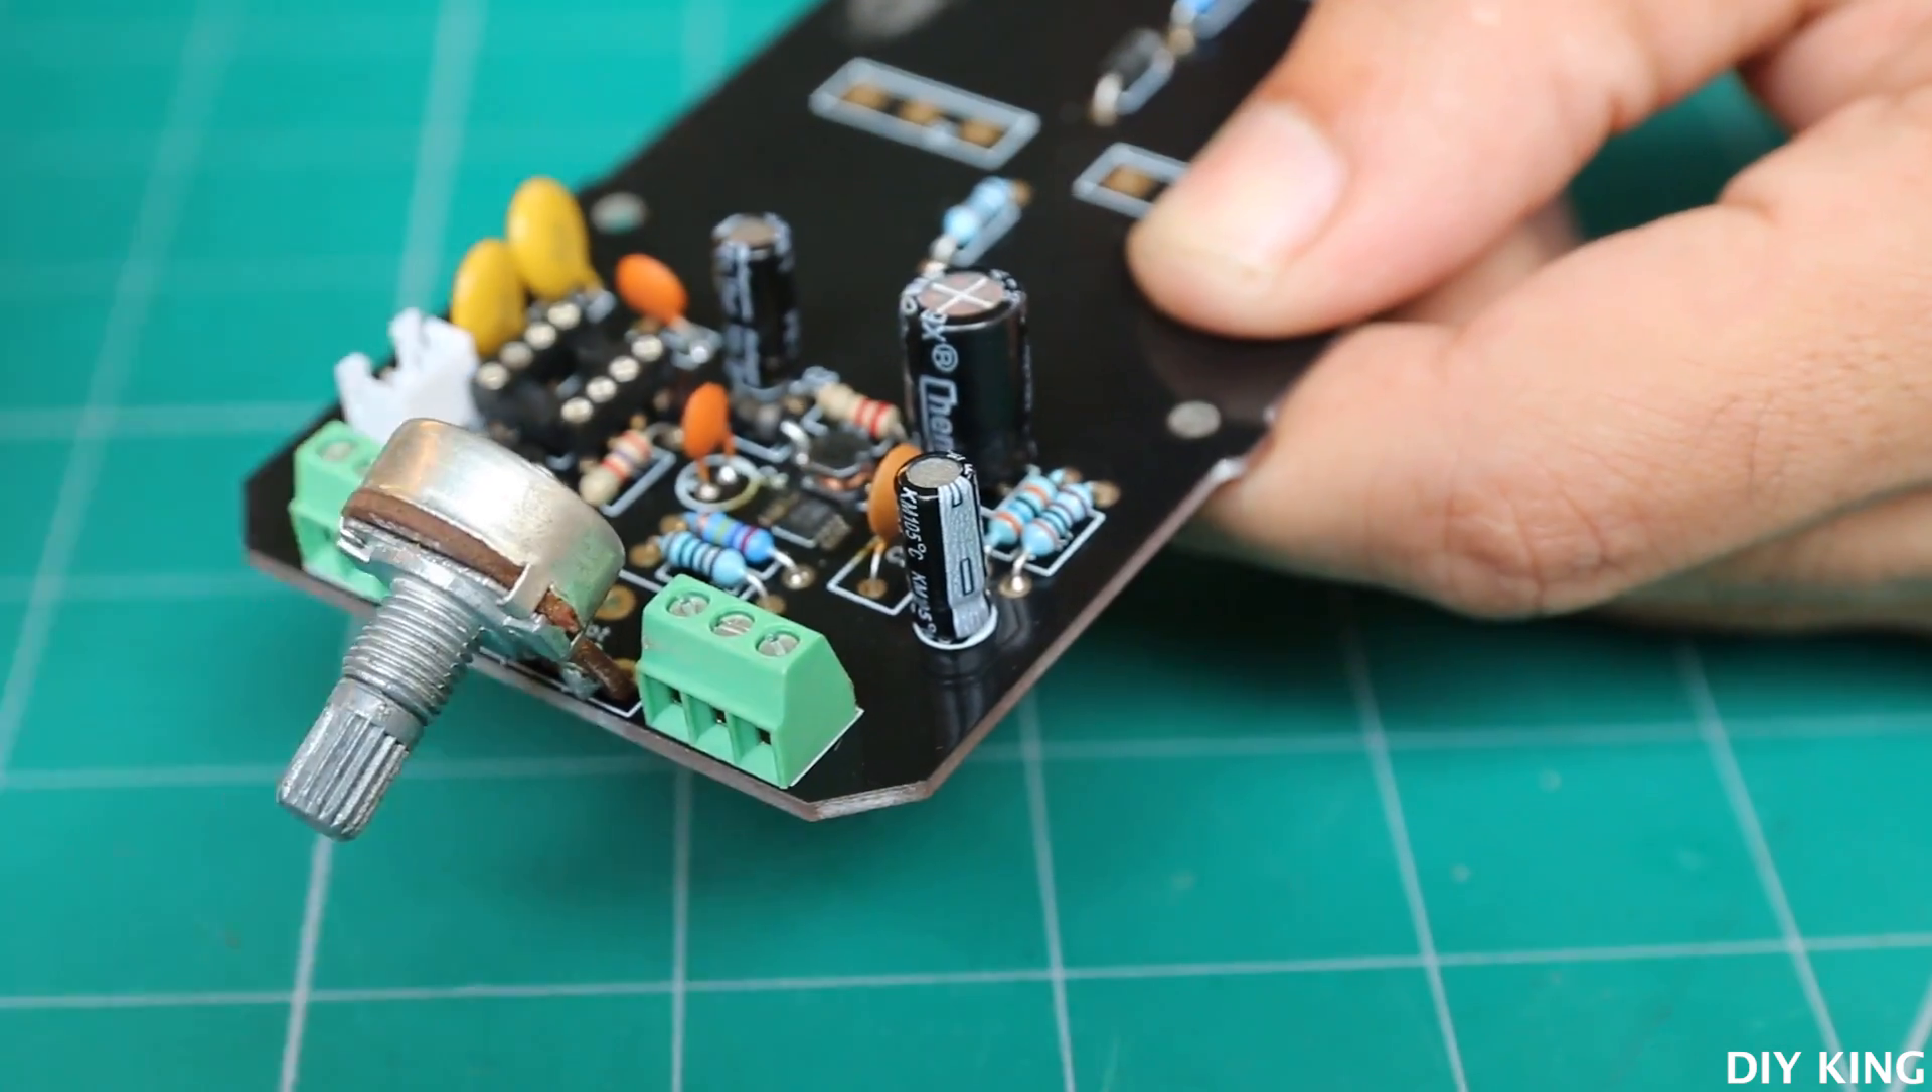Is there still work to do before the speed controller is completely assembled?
Yes.